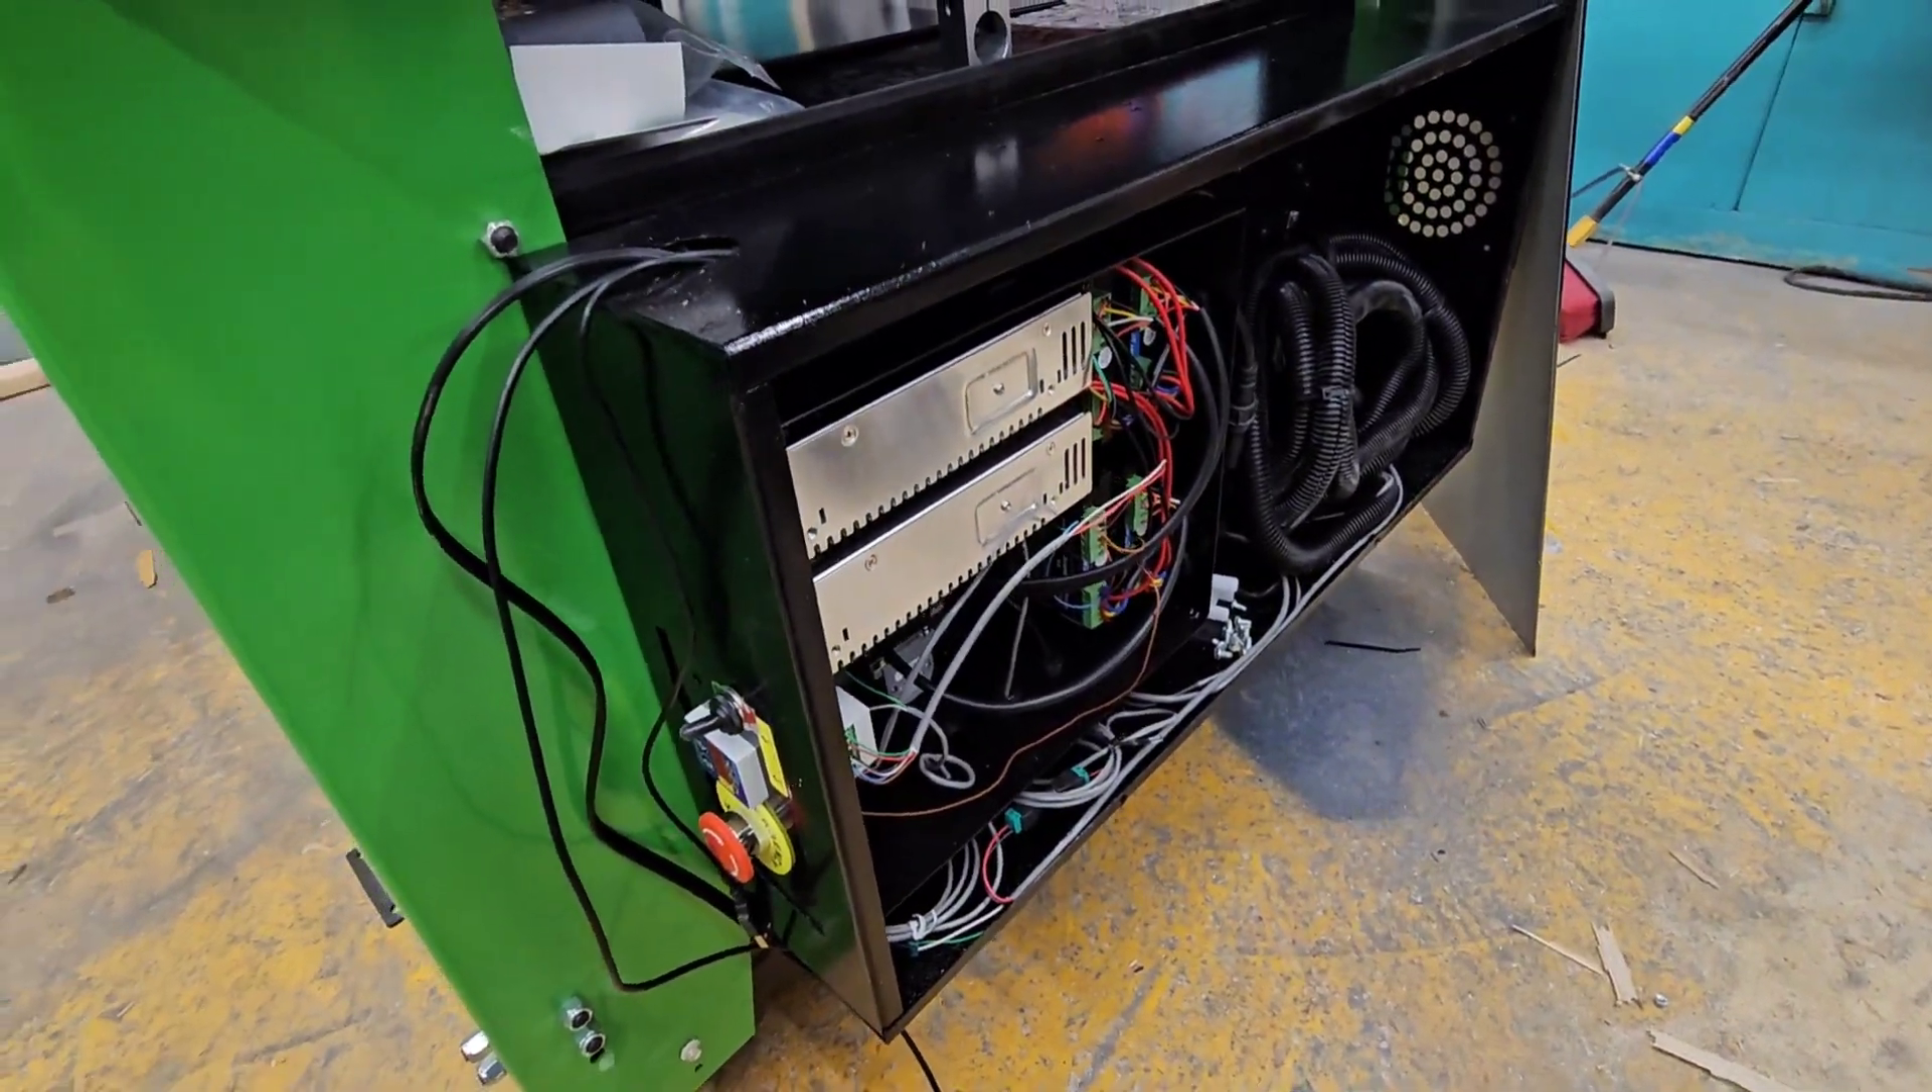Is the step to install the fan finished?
No.